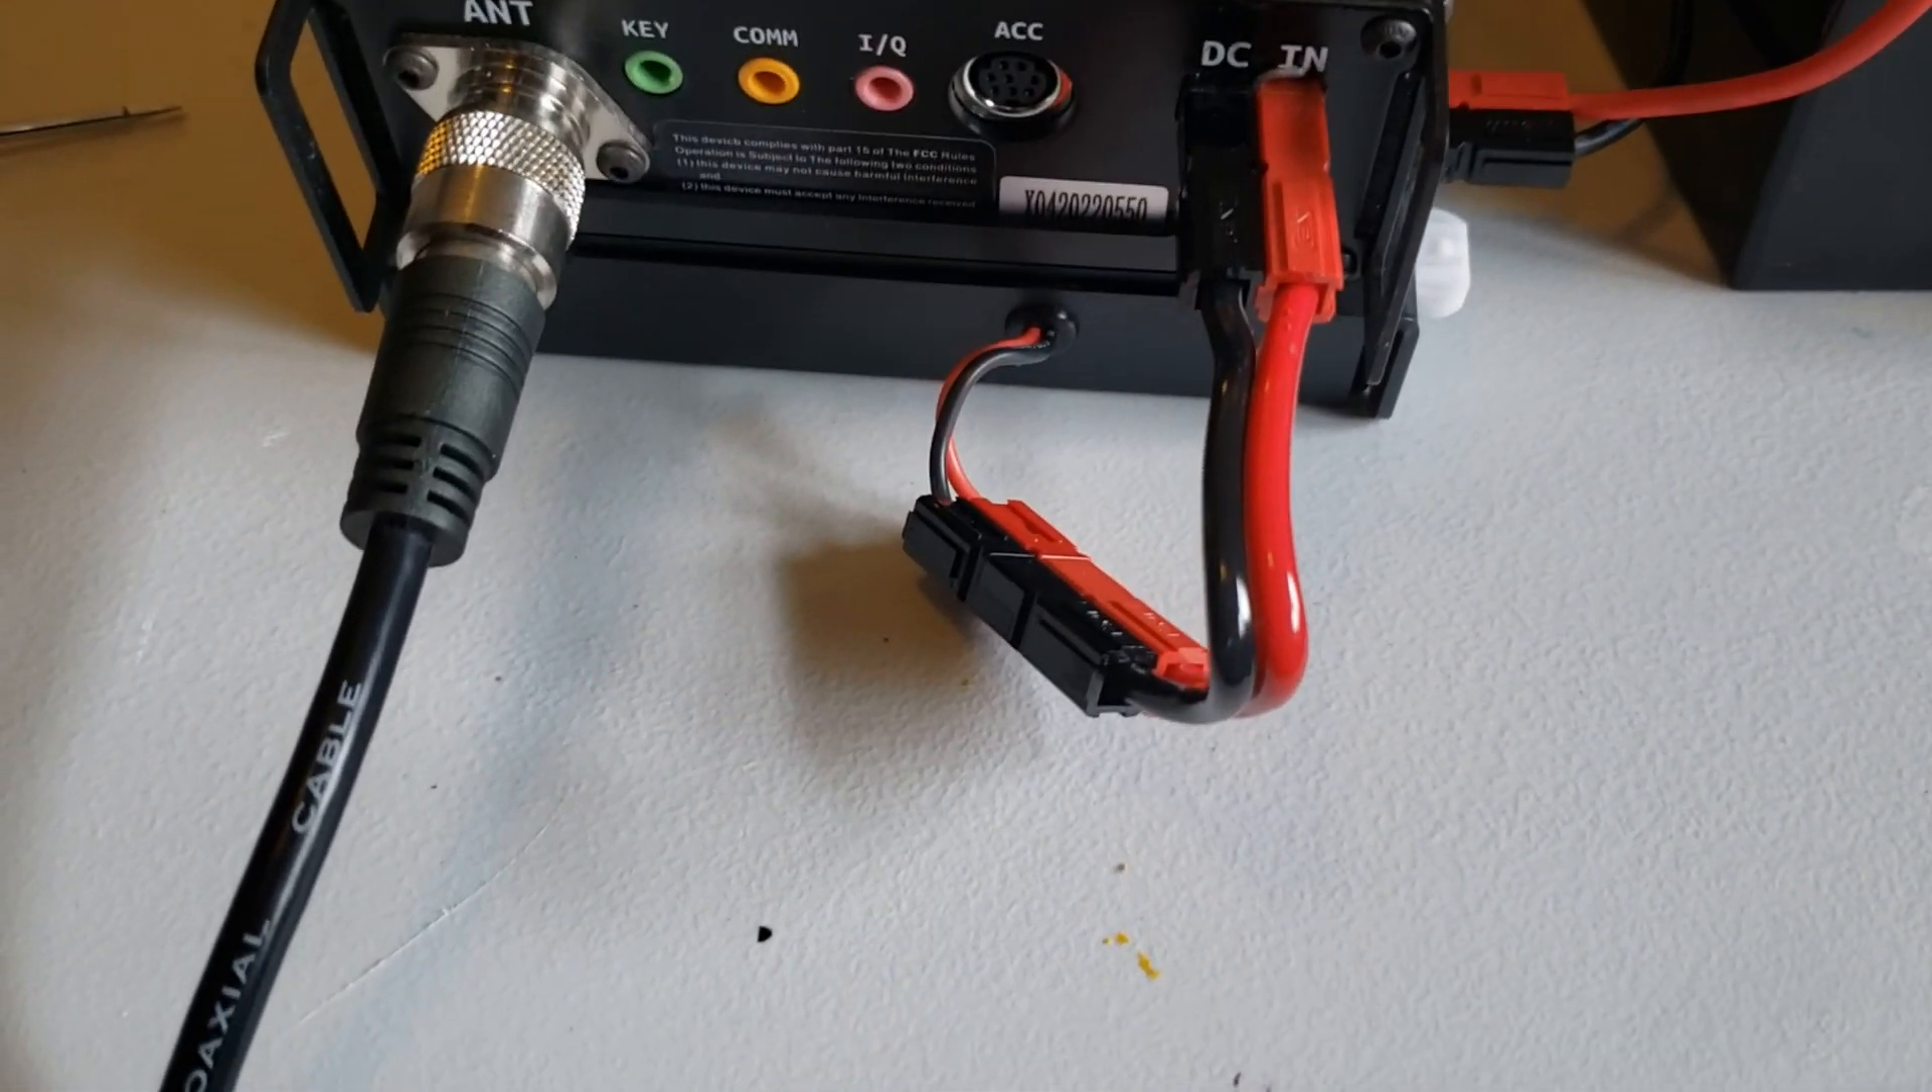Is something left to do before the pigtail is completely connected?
No.